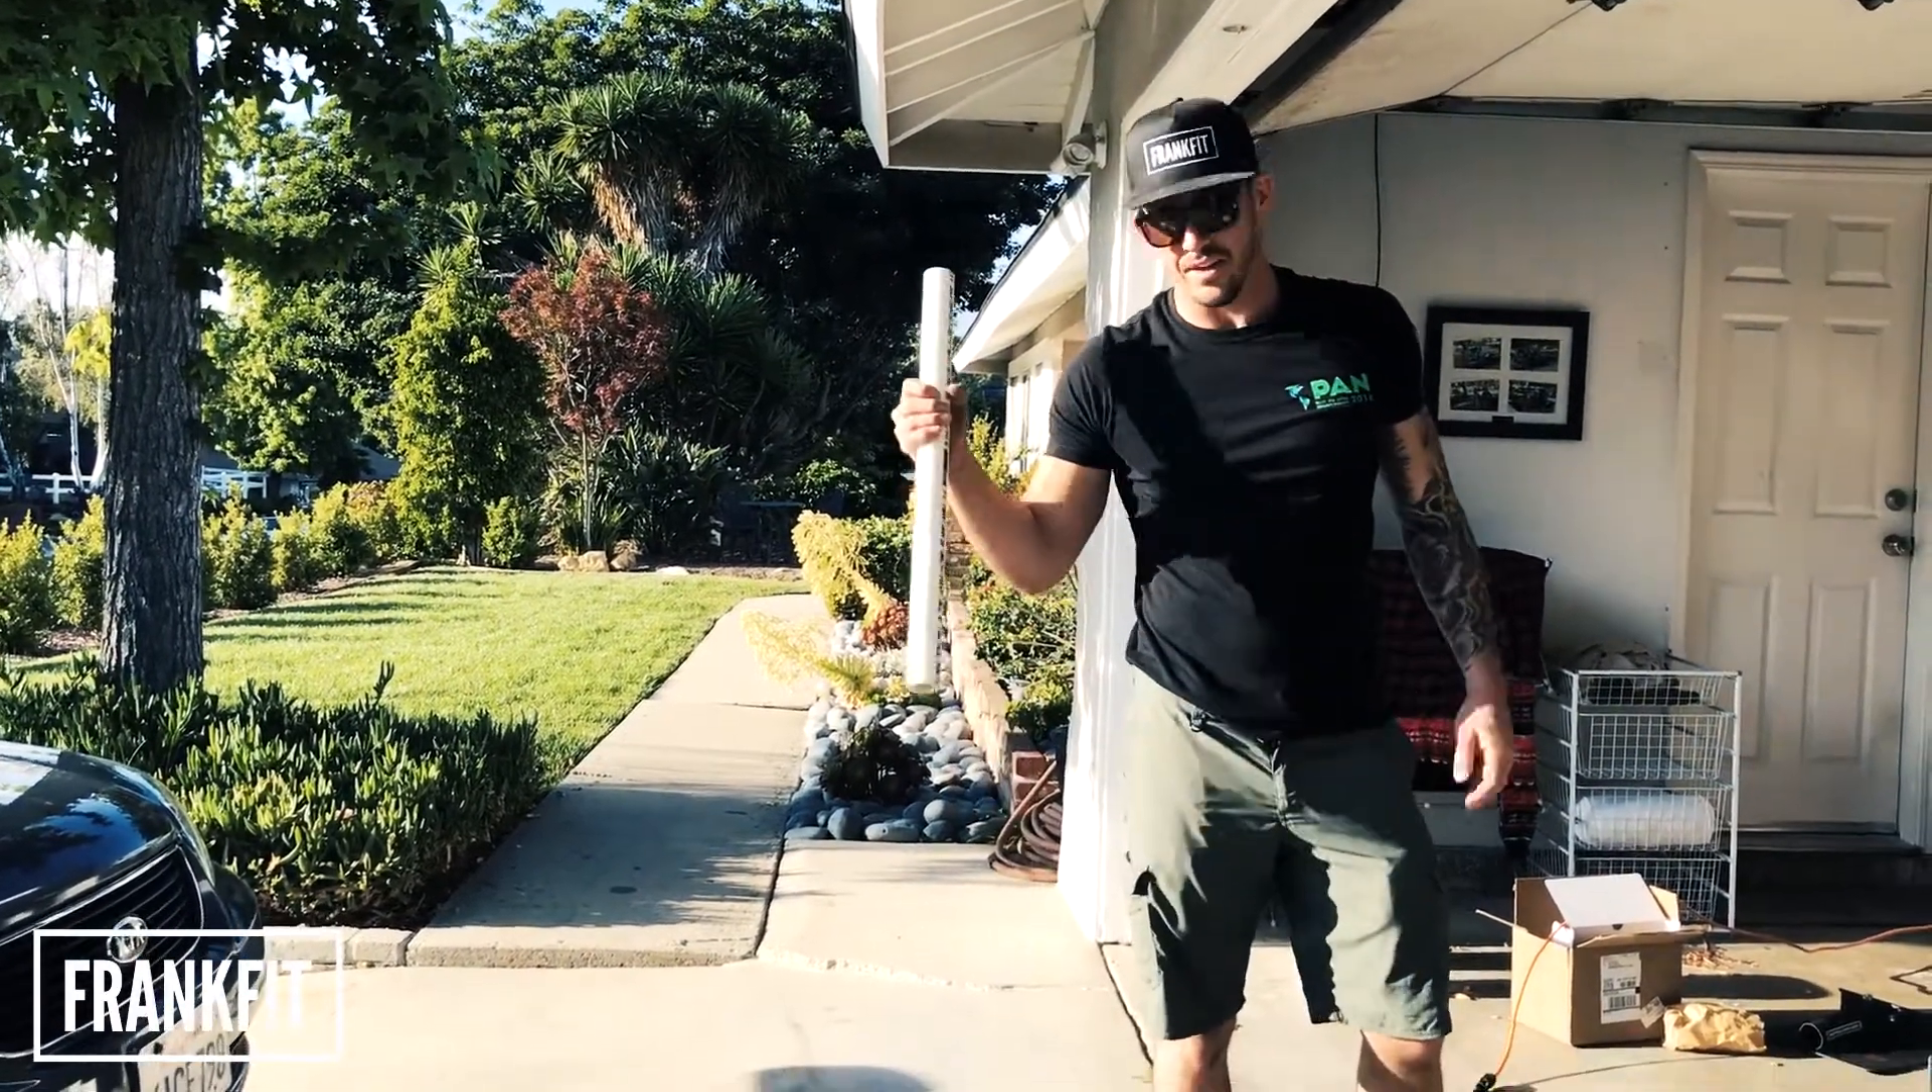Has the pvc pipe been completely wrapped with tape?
No.